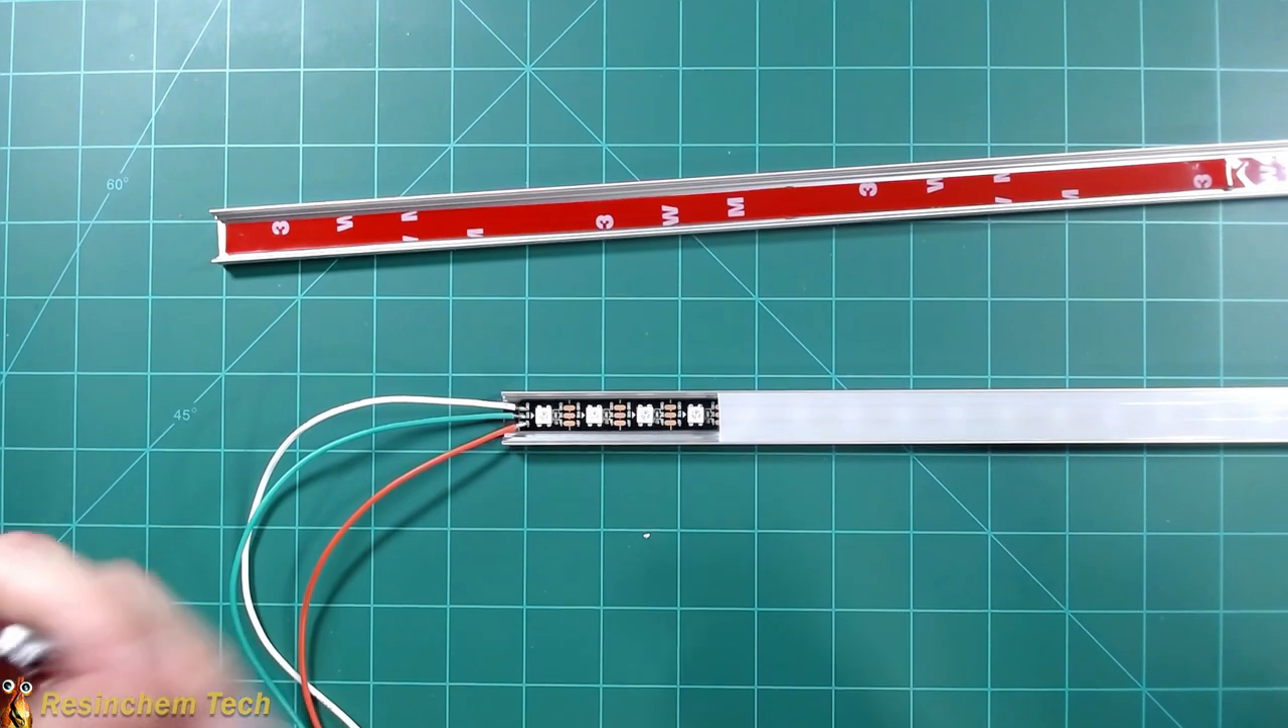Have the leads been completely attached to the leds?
Yes.